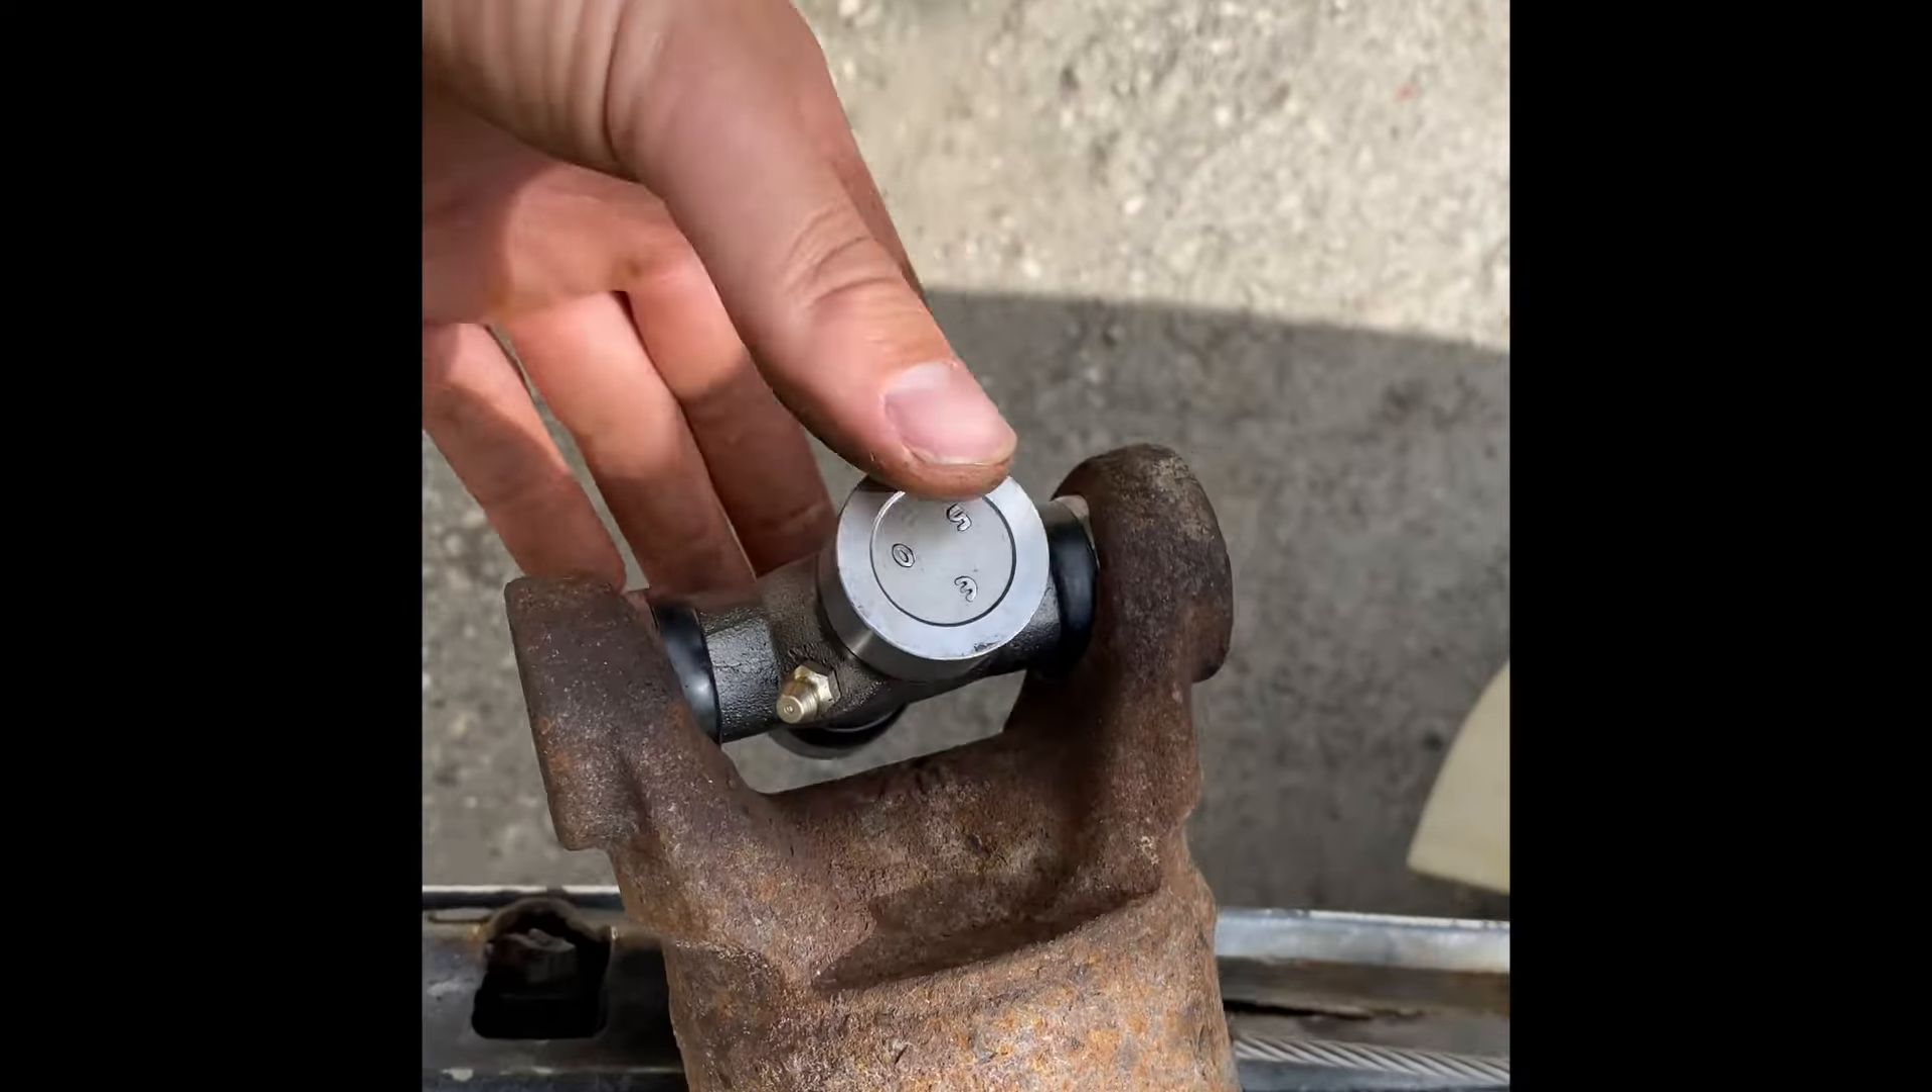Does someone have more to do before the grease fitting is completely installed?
No.